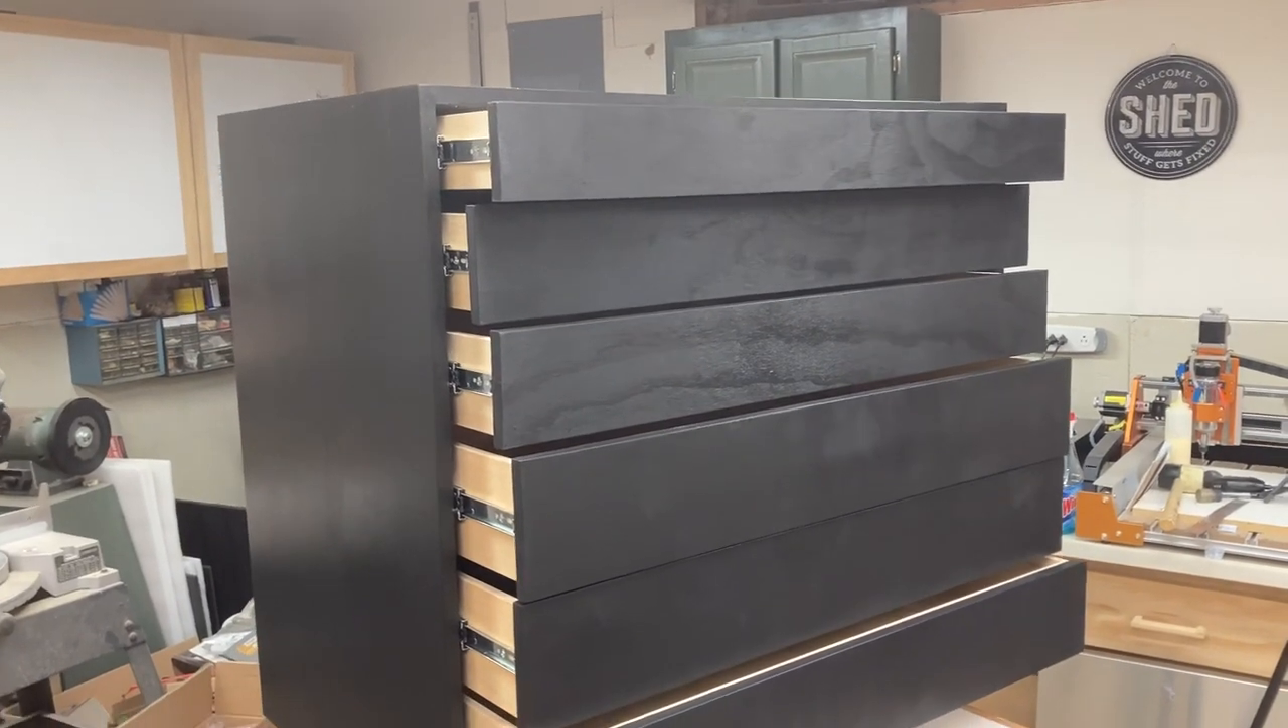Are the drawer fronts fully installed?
Yes.